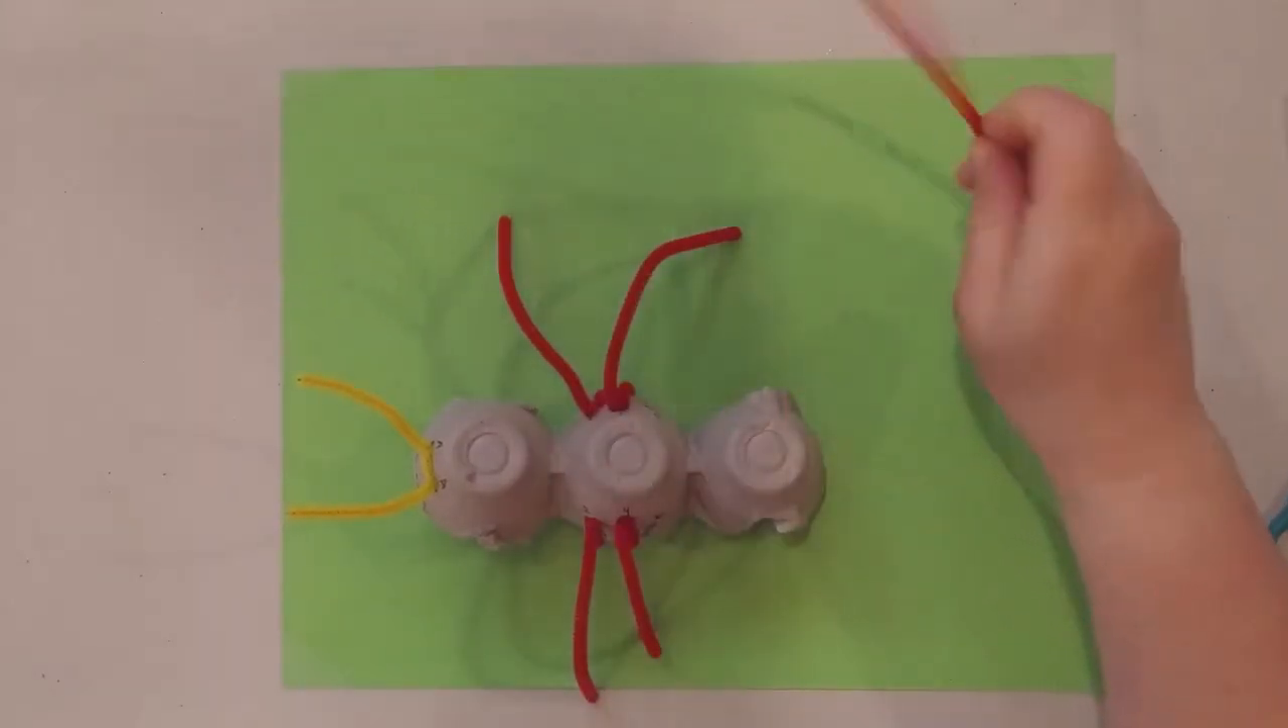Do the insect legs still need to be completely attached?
Yes.